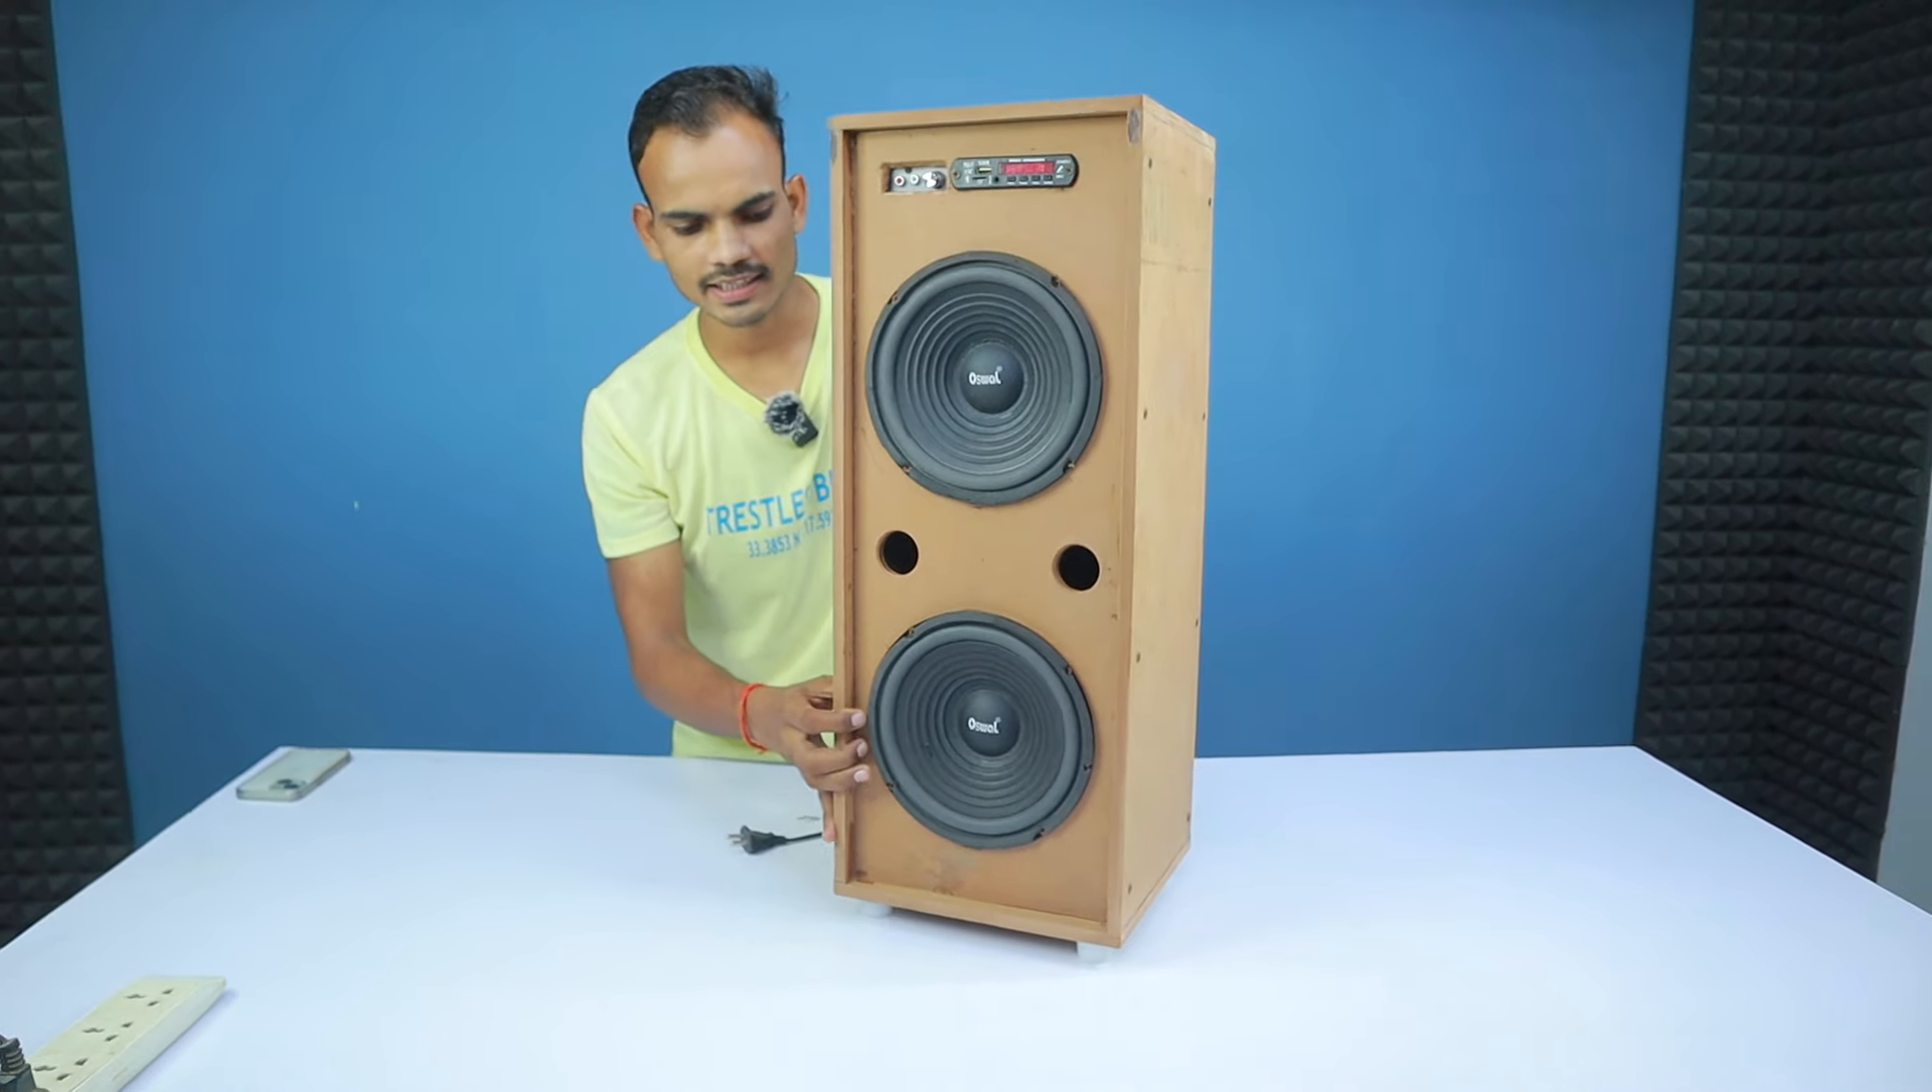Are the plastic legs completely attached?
Yes.